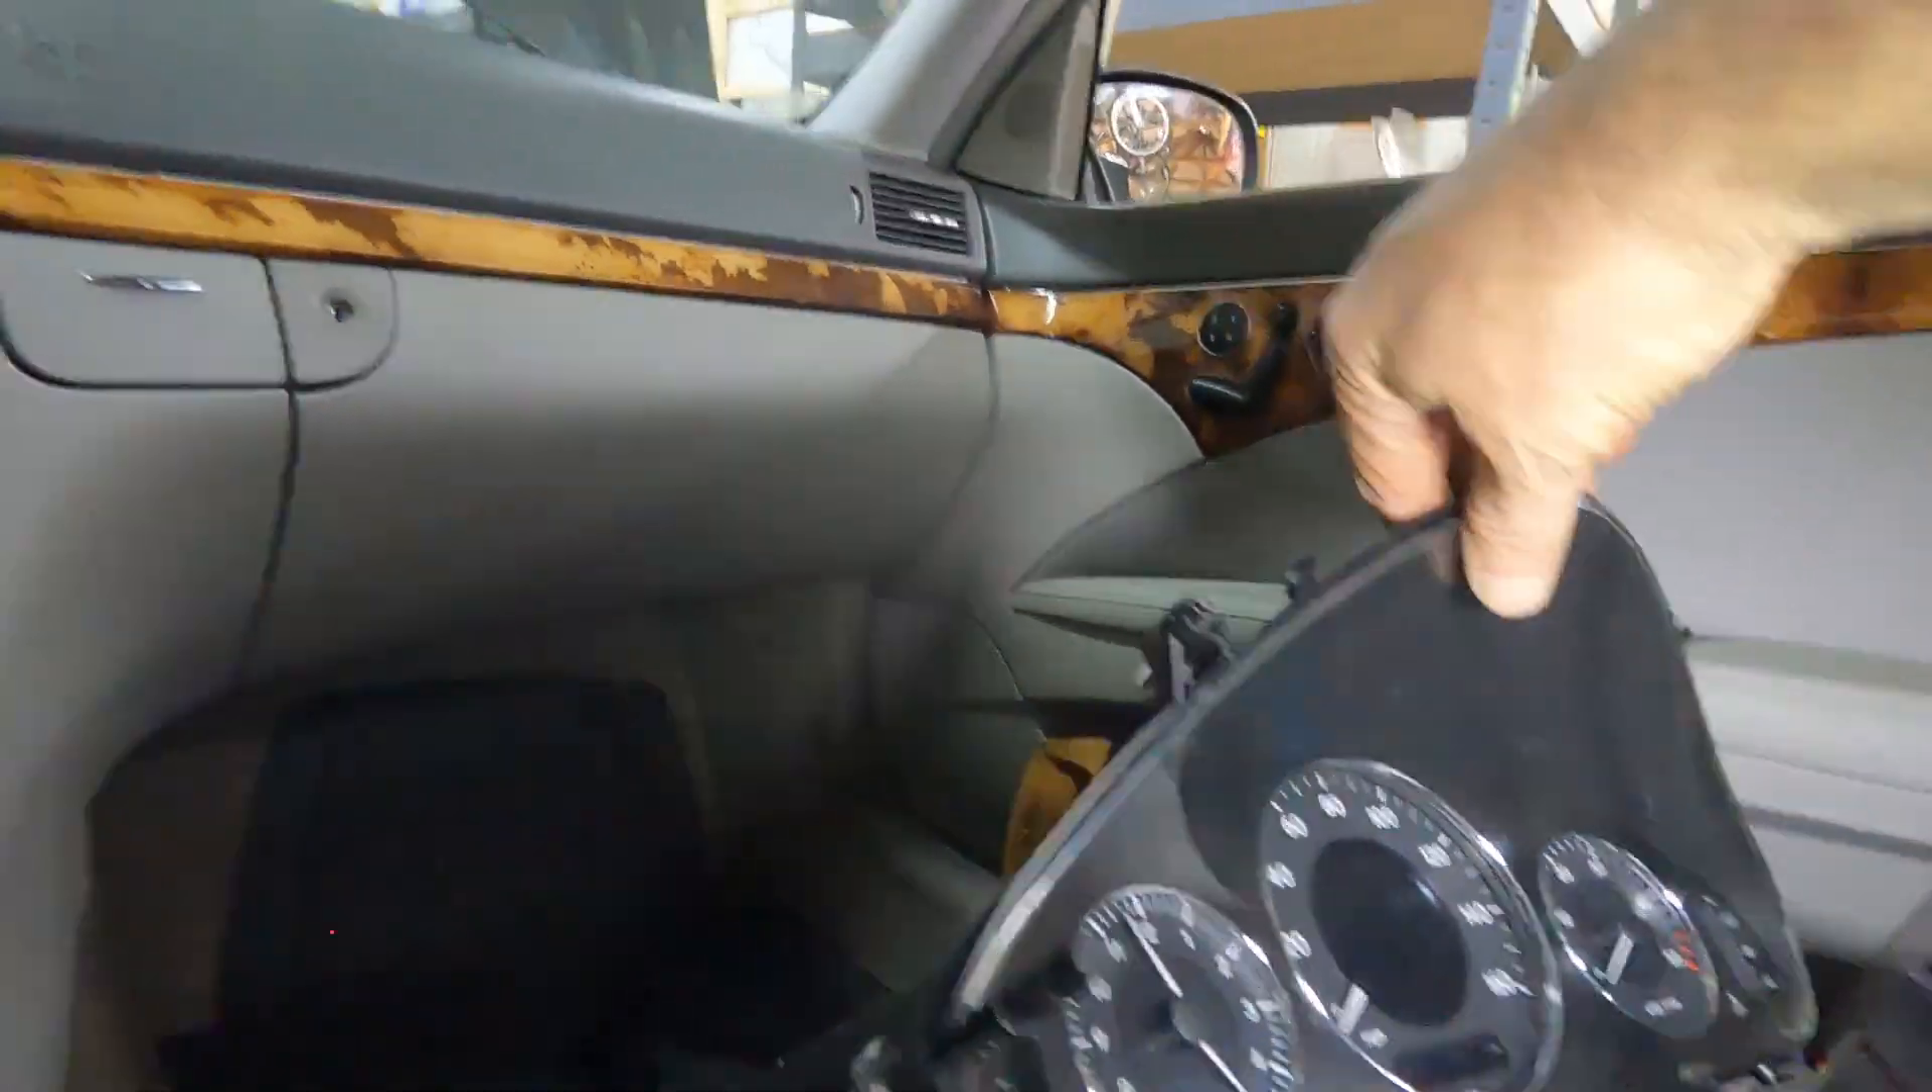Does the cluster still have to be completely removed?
No.